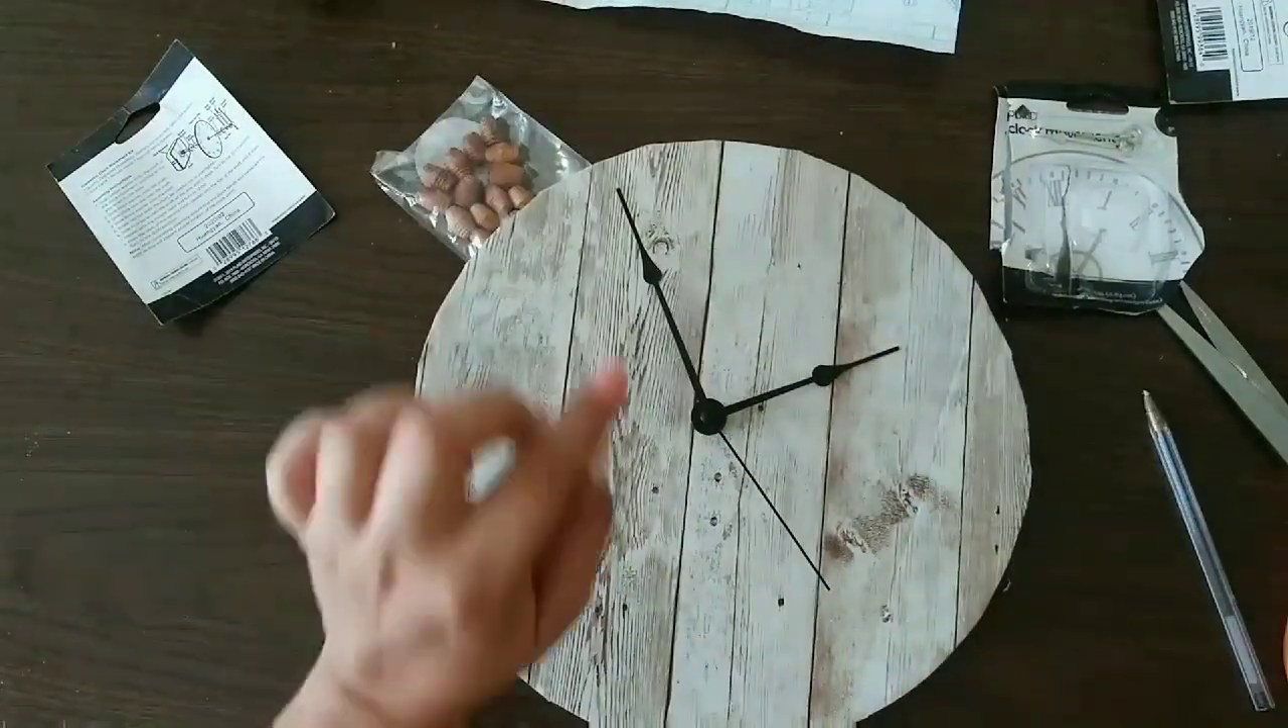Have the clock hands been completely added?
Yes.